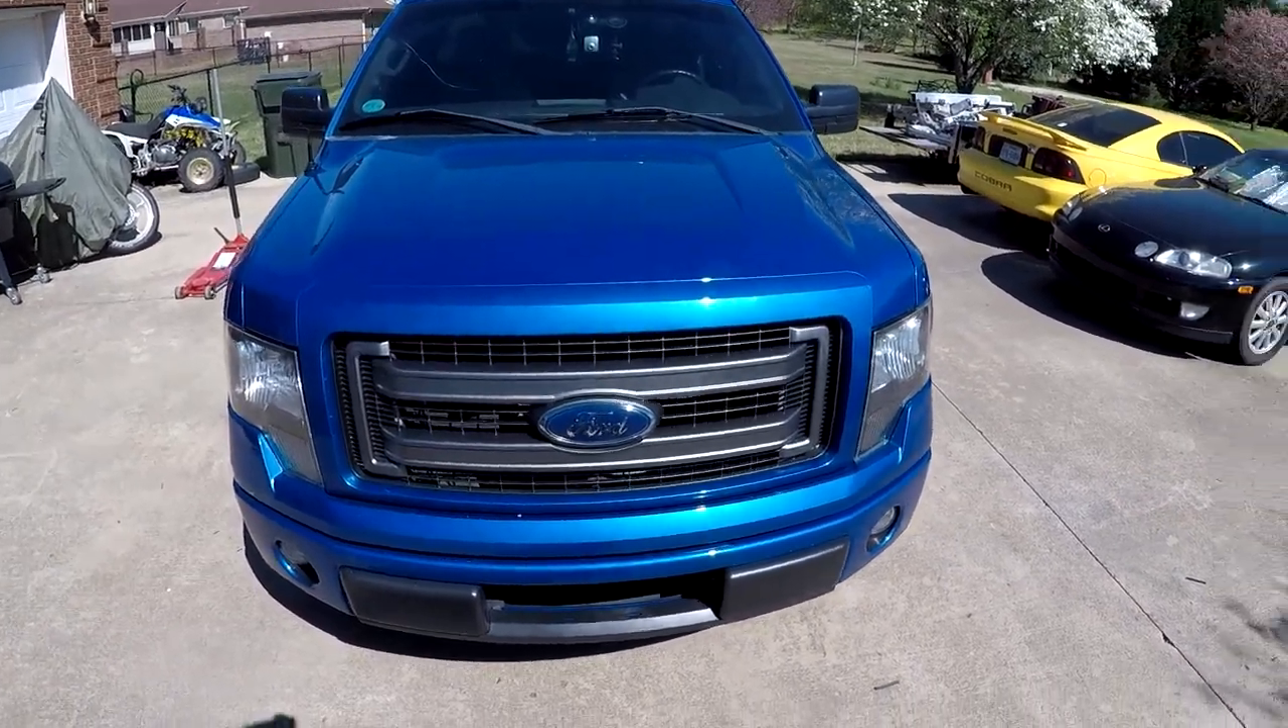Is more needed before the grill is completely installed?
No.